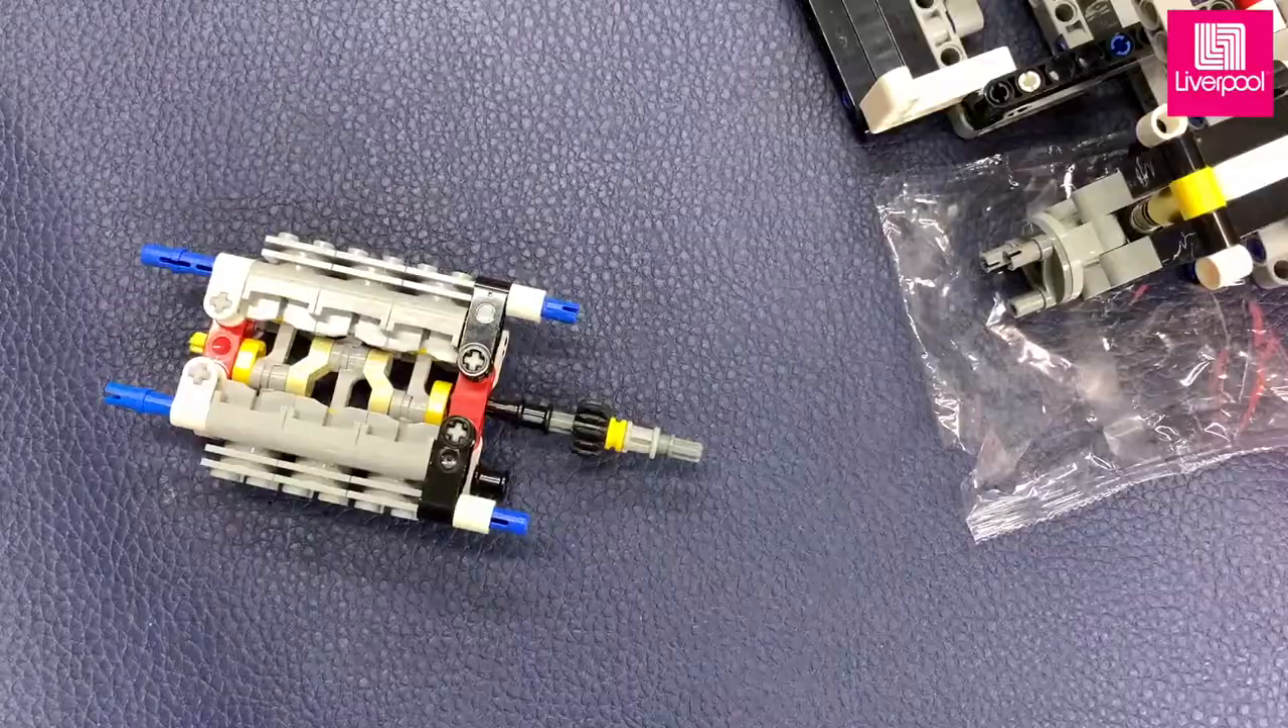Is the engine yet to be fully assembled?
No.